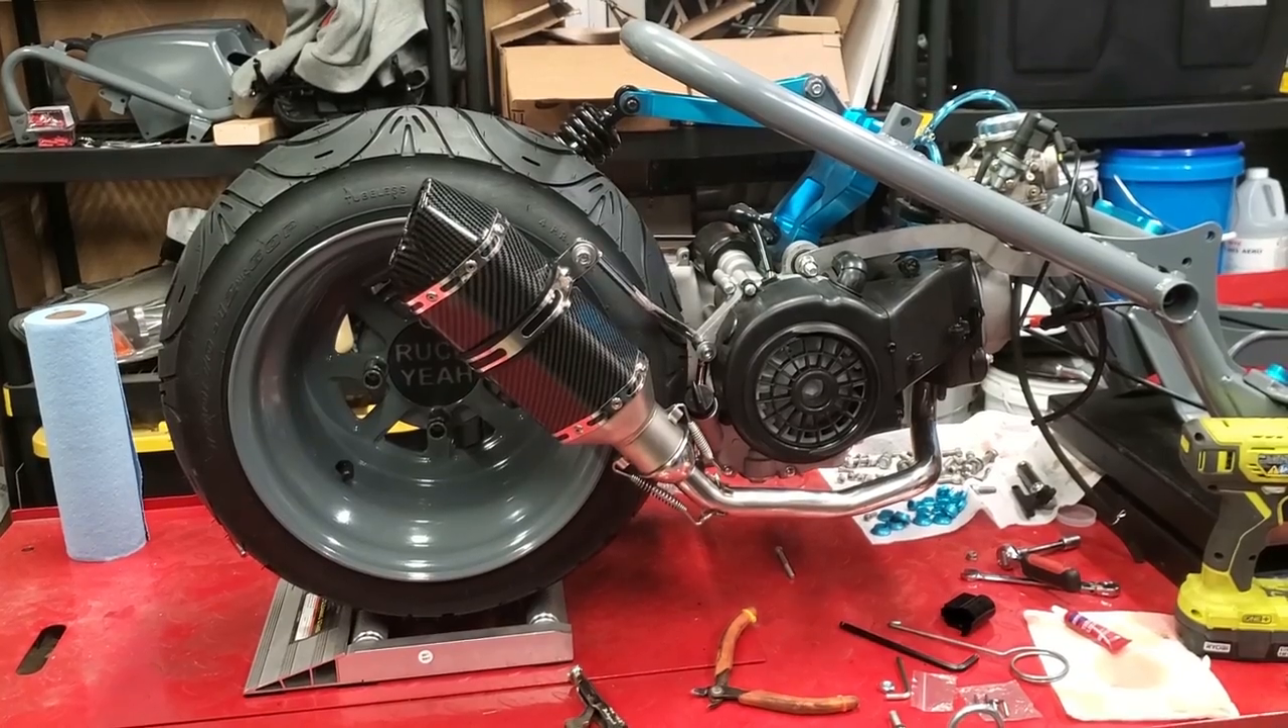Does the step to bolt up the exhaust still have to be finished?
No.